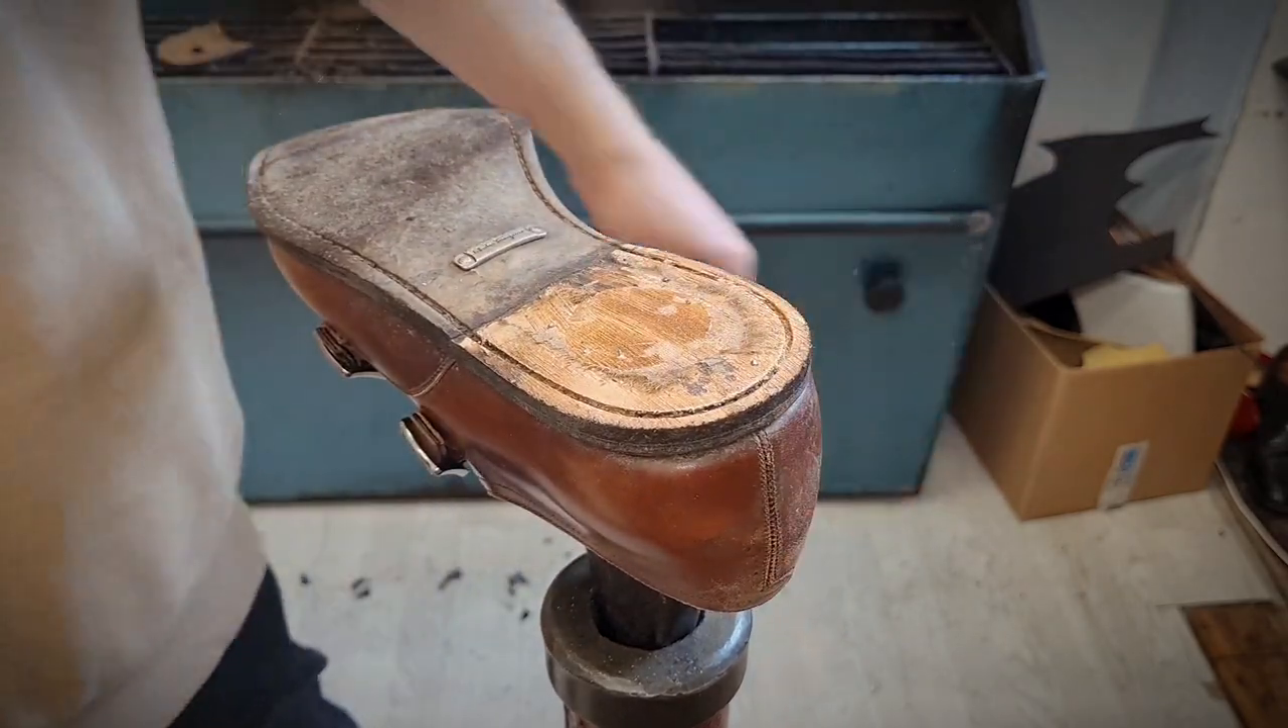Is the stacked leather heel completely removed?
Yes.